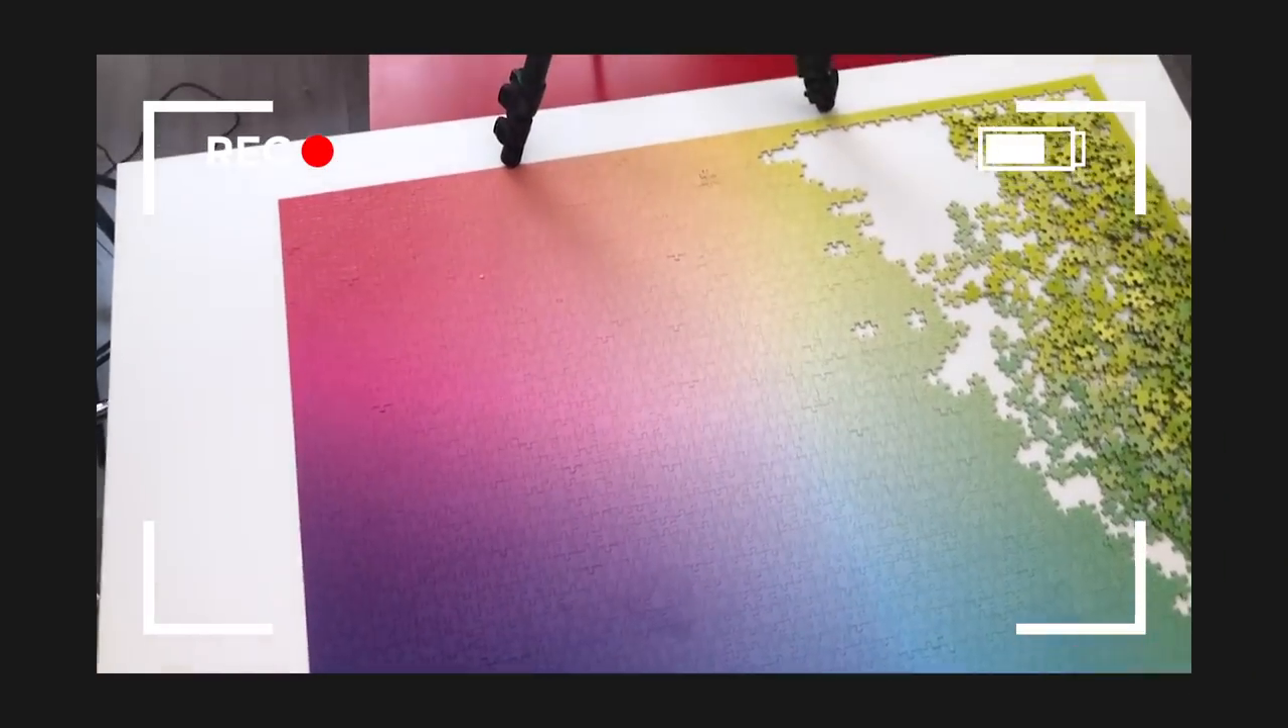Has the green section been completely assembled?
No.